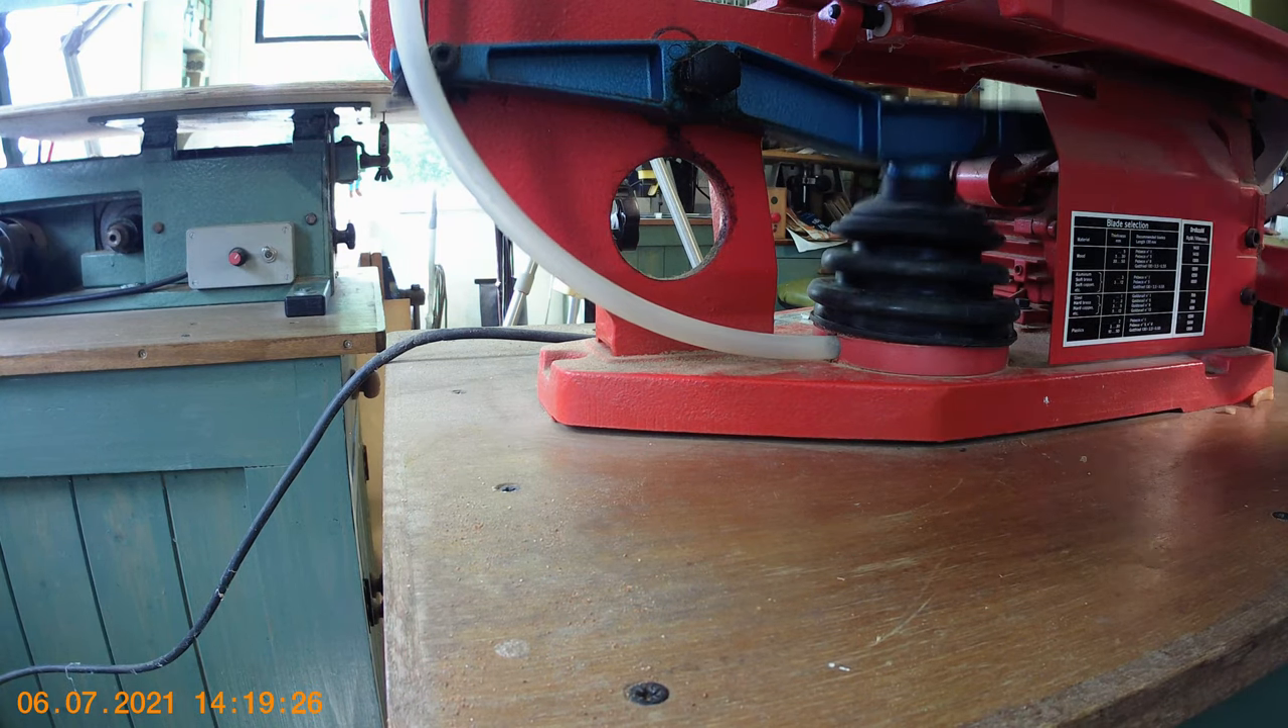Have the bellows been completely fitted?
Yes.